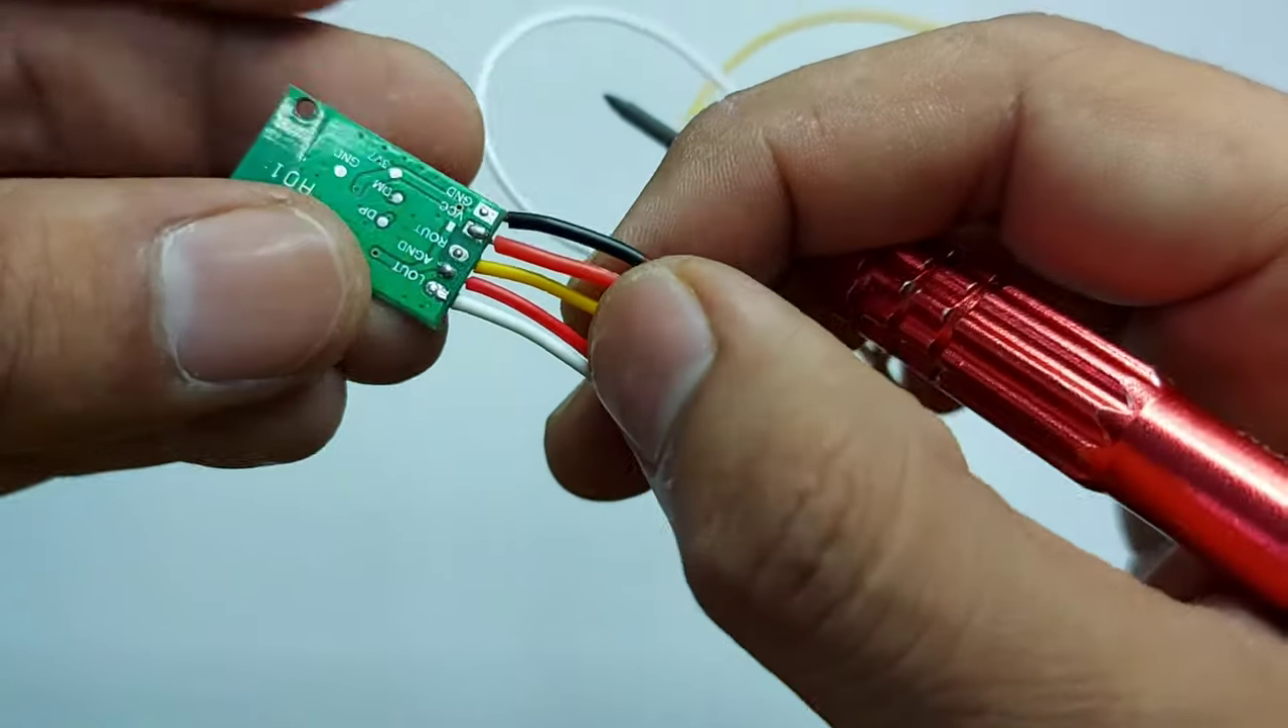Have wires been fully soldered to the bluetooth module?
Yes.